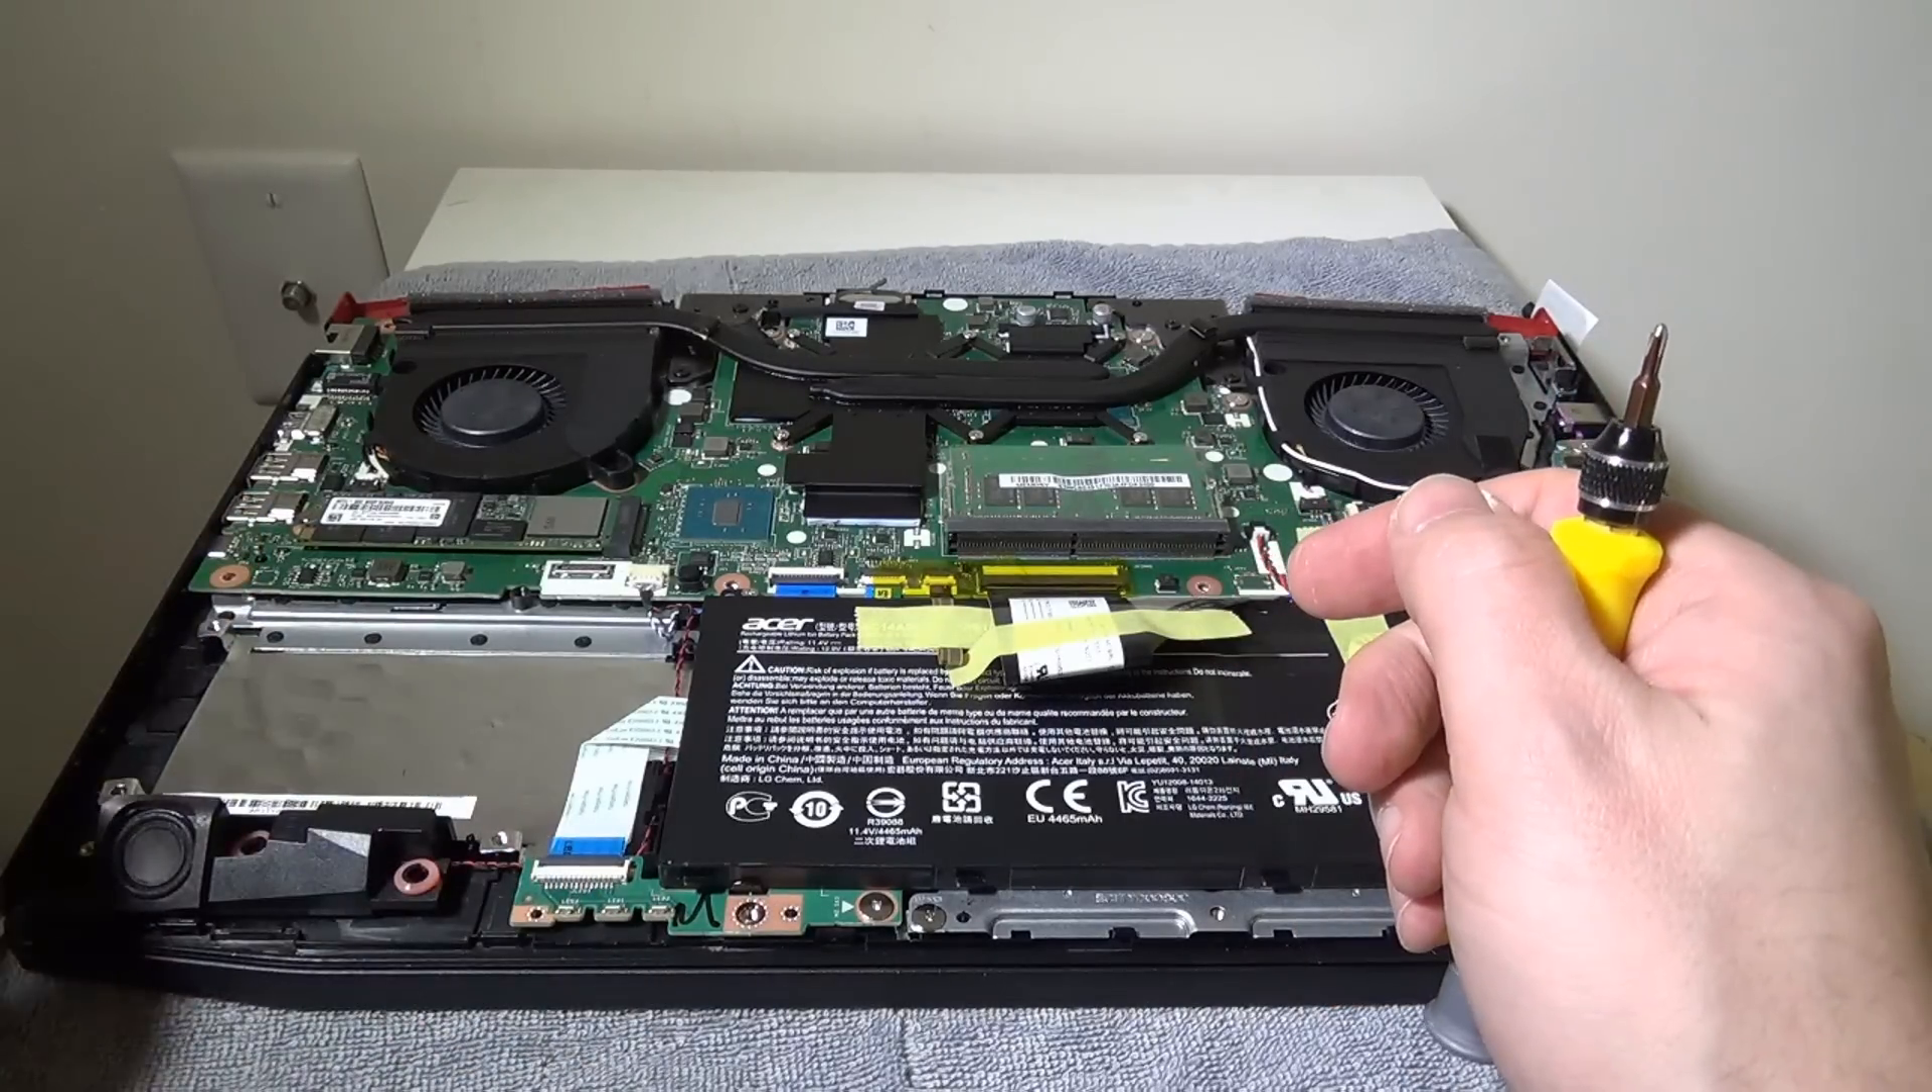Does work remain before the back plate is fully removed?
No.